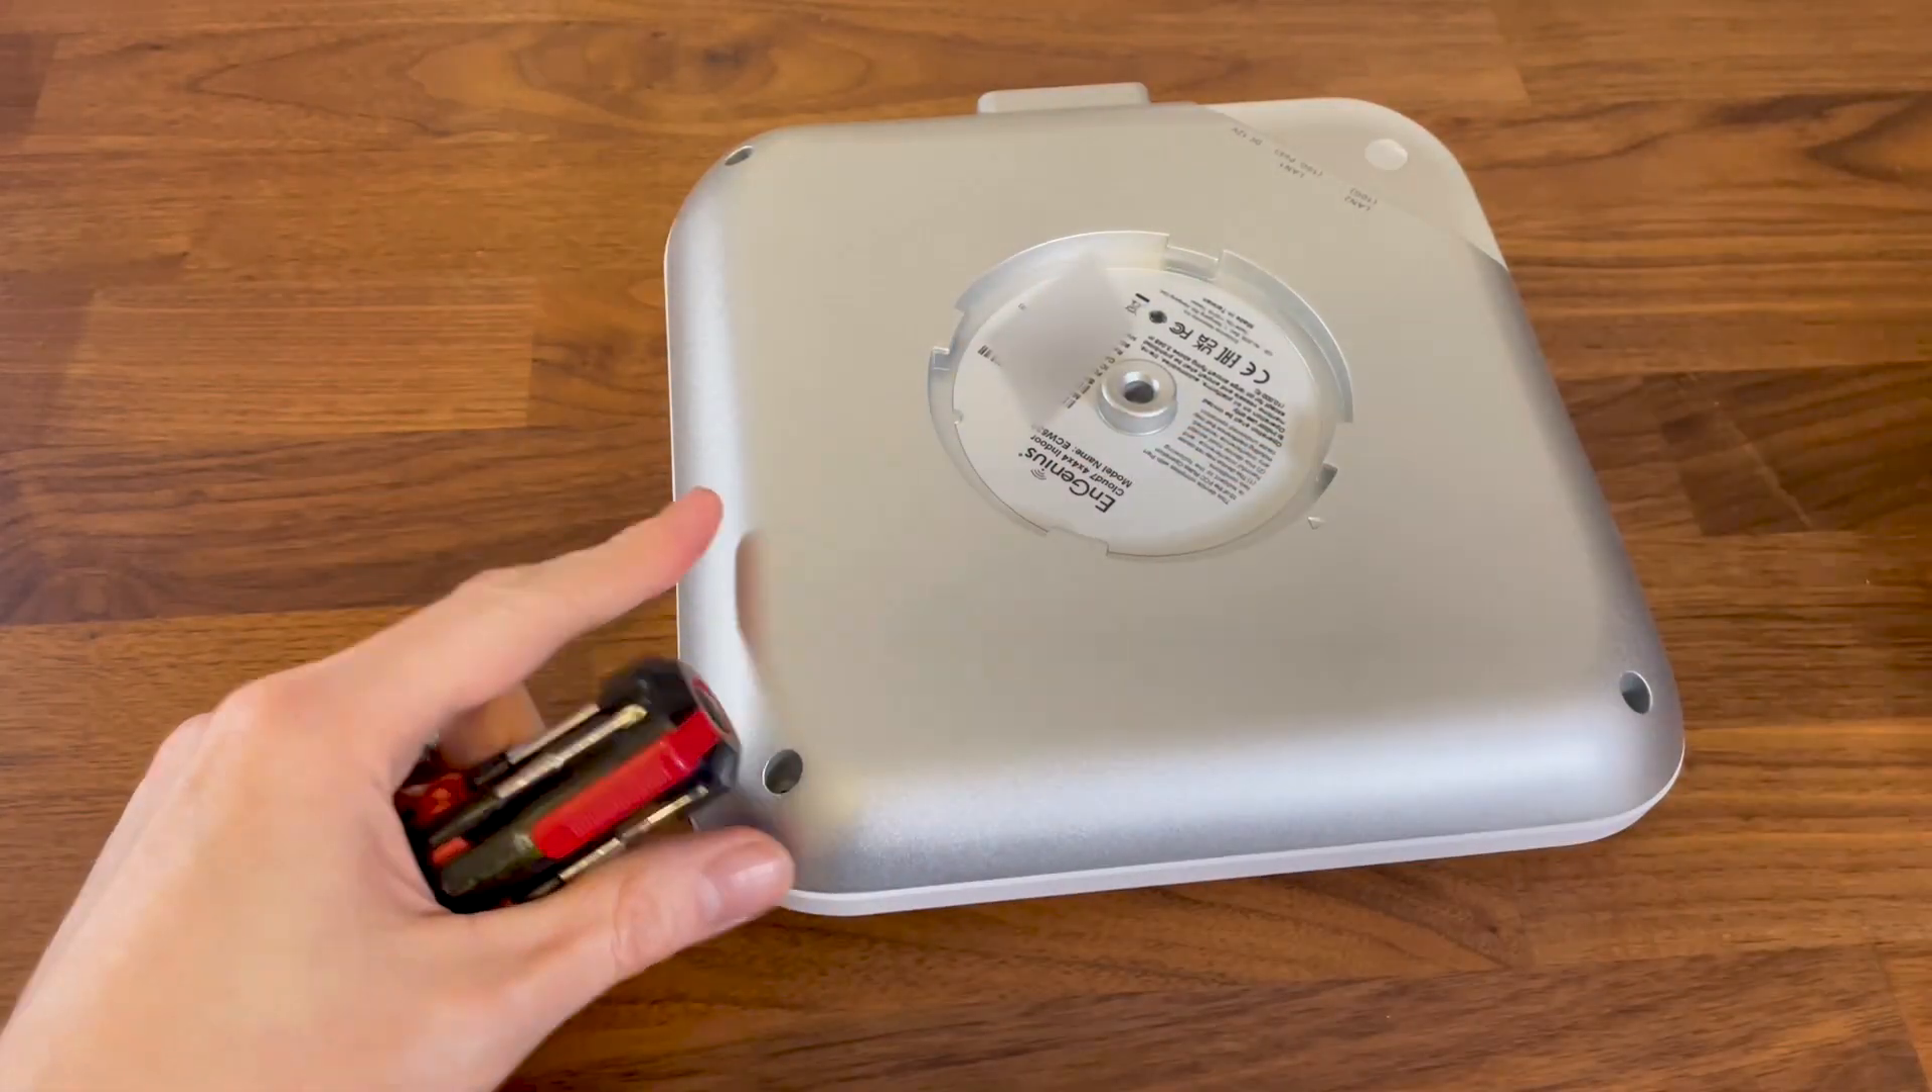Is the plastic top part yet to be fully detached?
Yes.